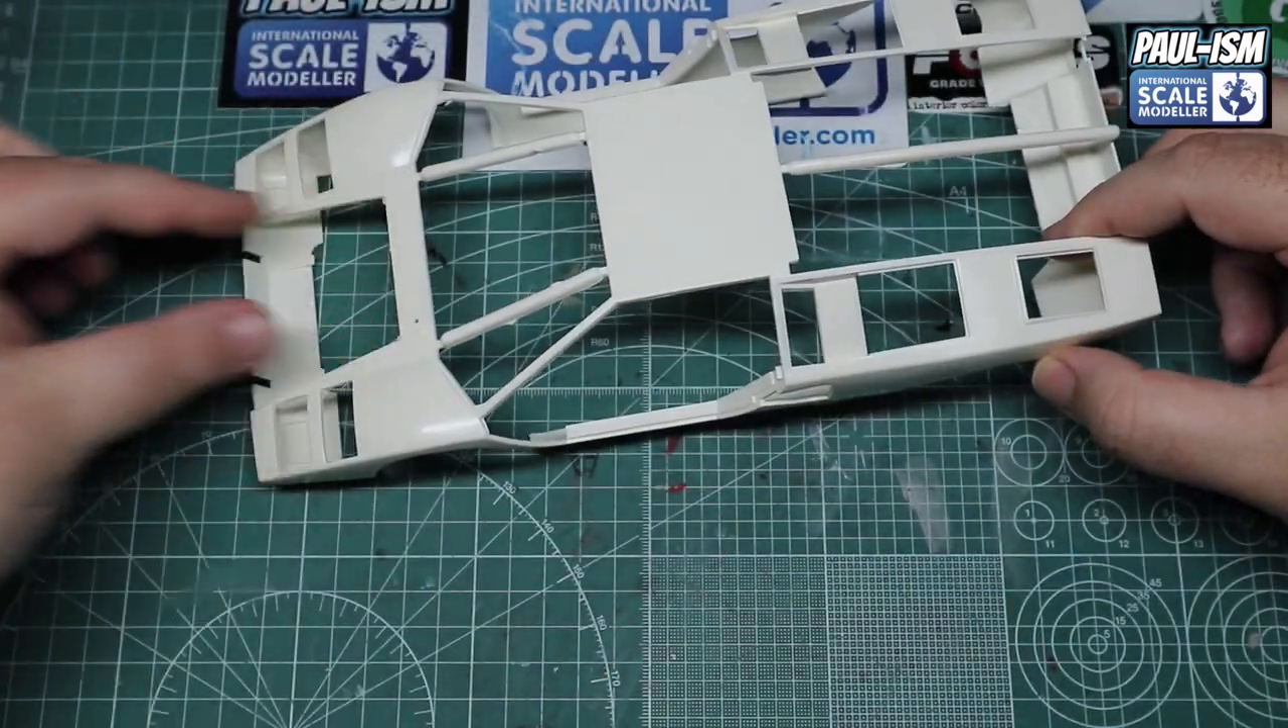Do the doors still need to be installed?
Yes.